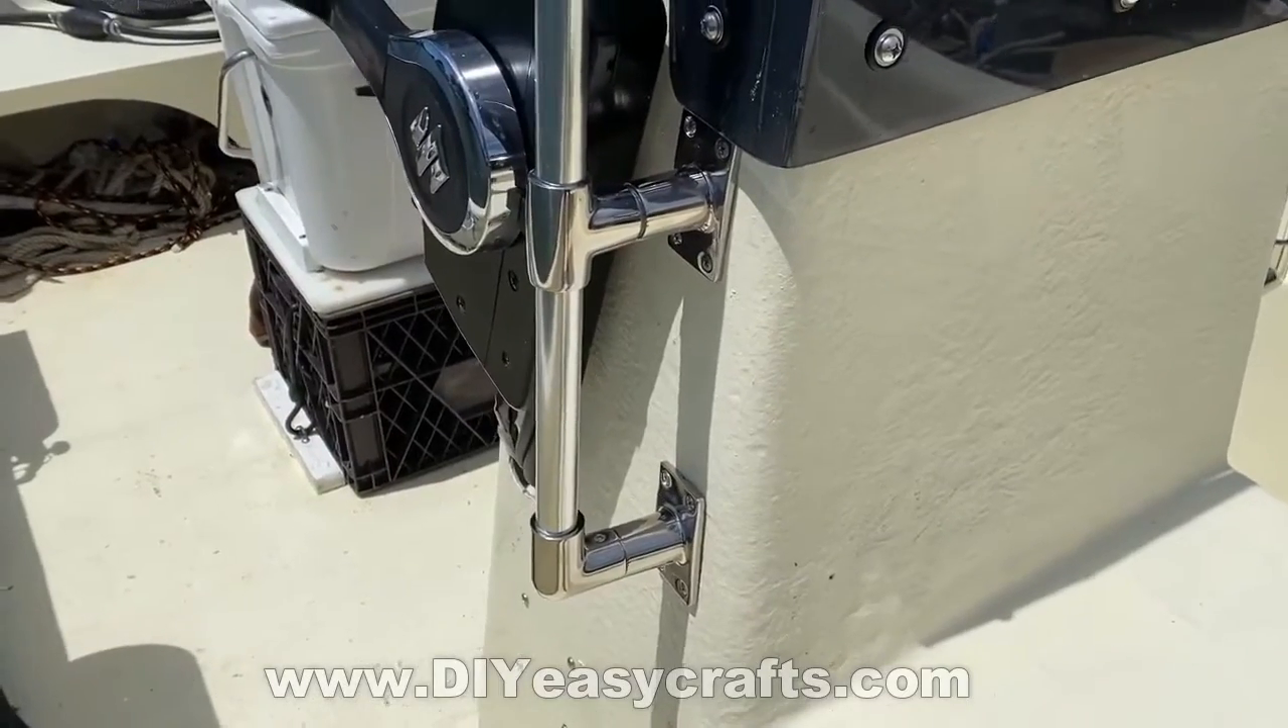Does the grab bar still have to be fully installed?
No.